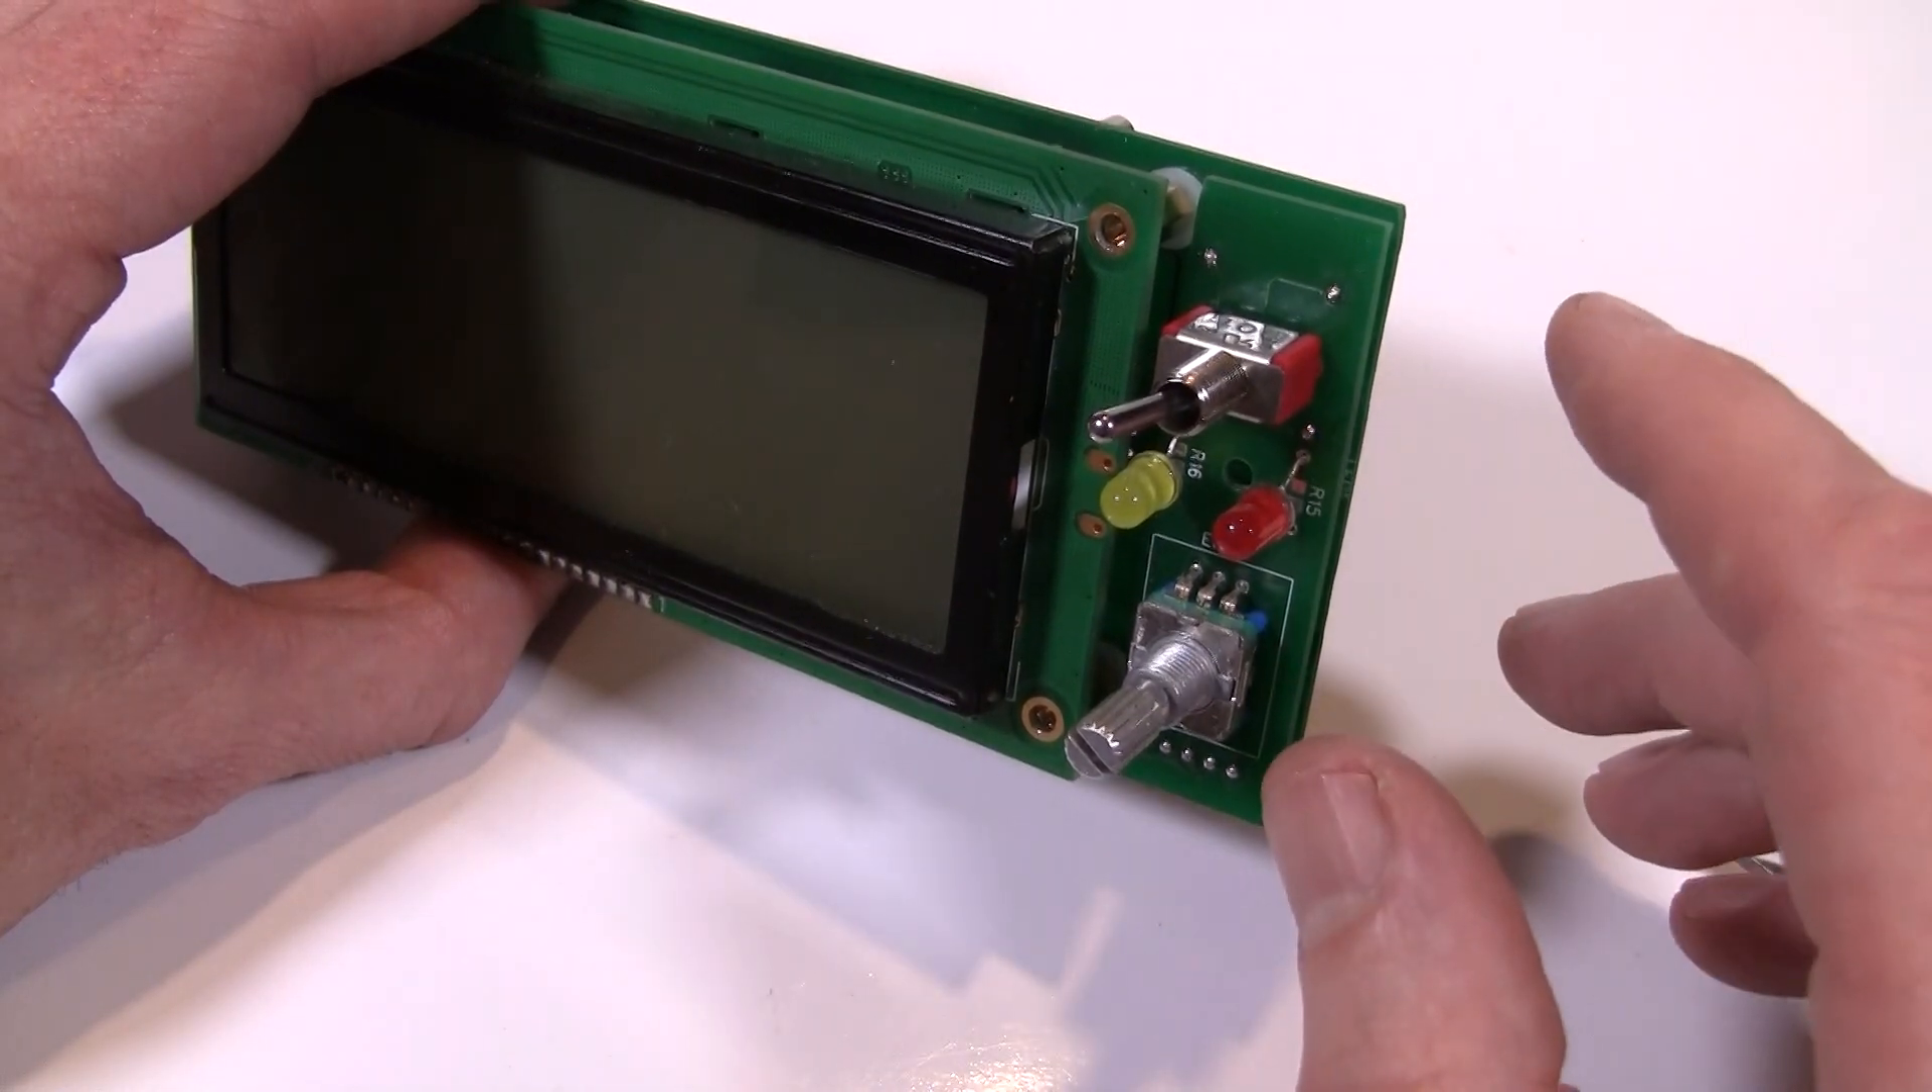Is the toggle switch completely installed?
Yes.